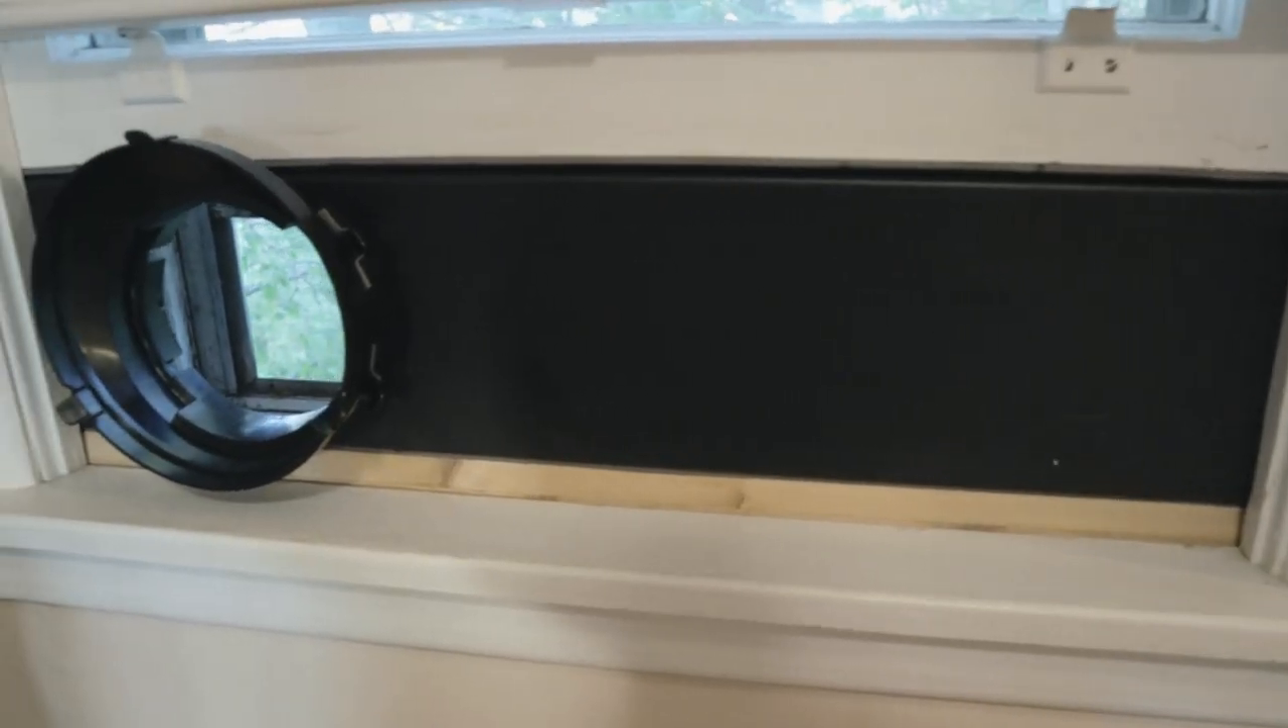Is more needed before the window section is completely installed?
No.